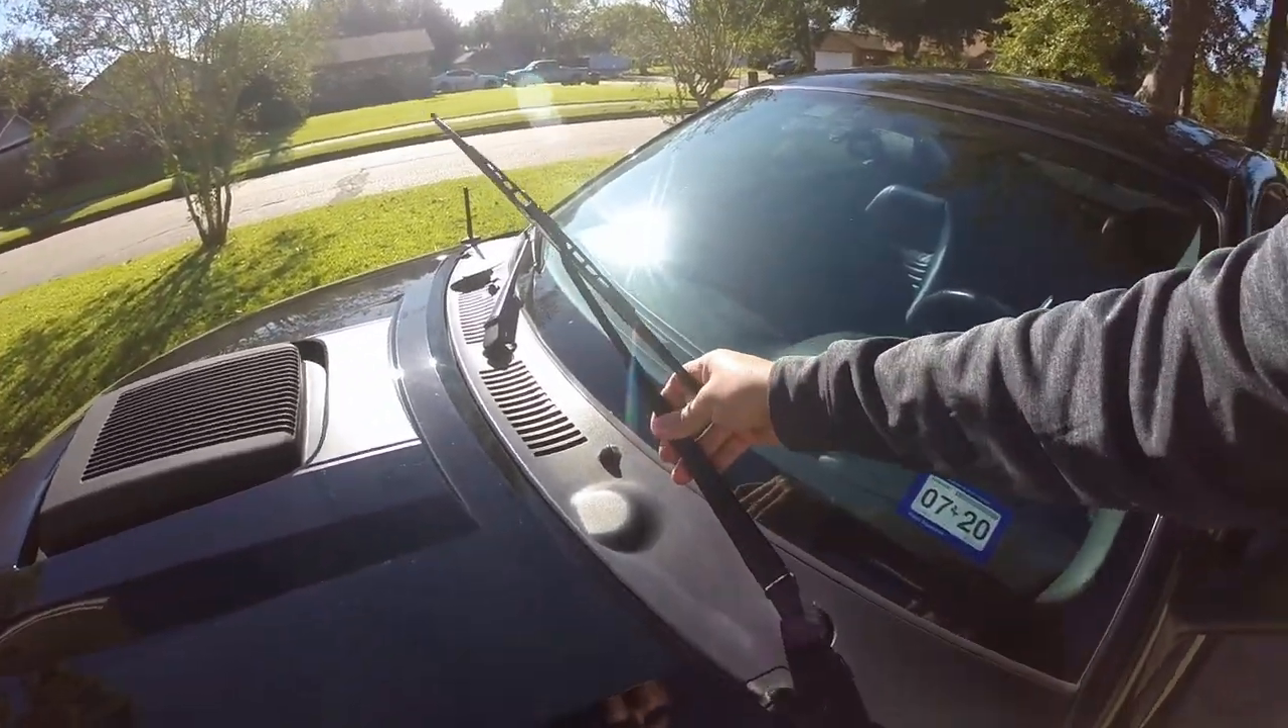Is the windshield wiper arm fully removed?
No.